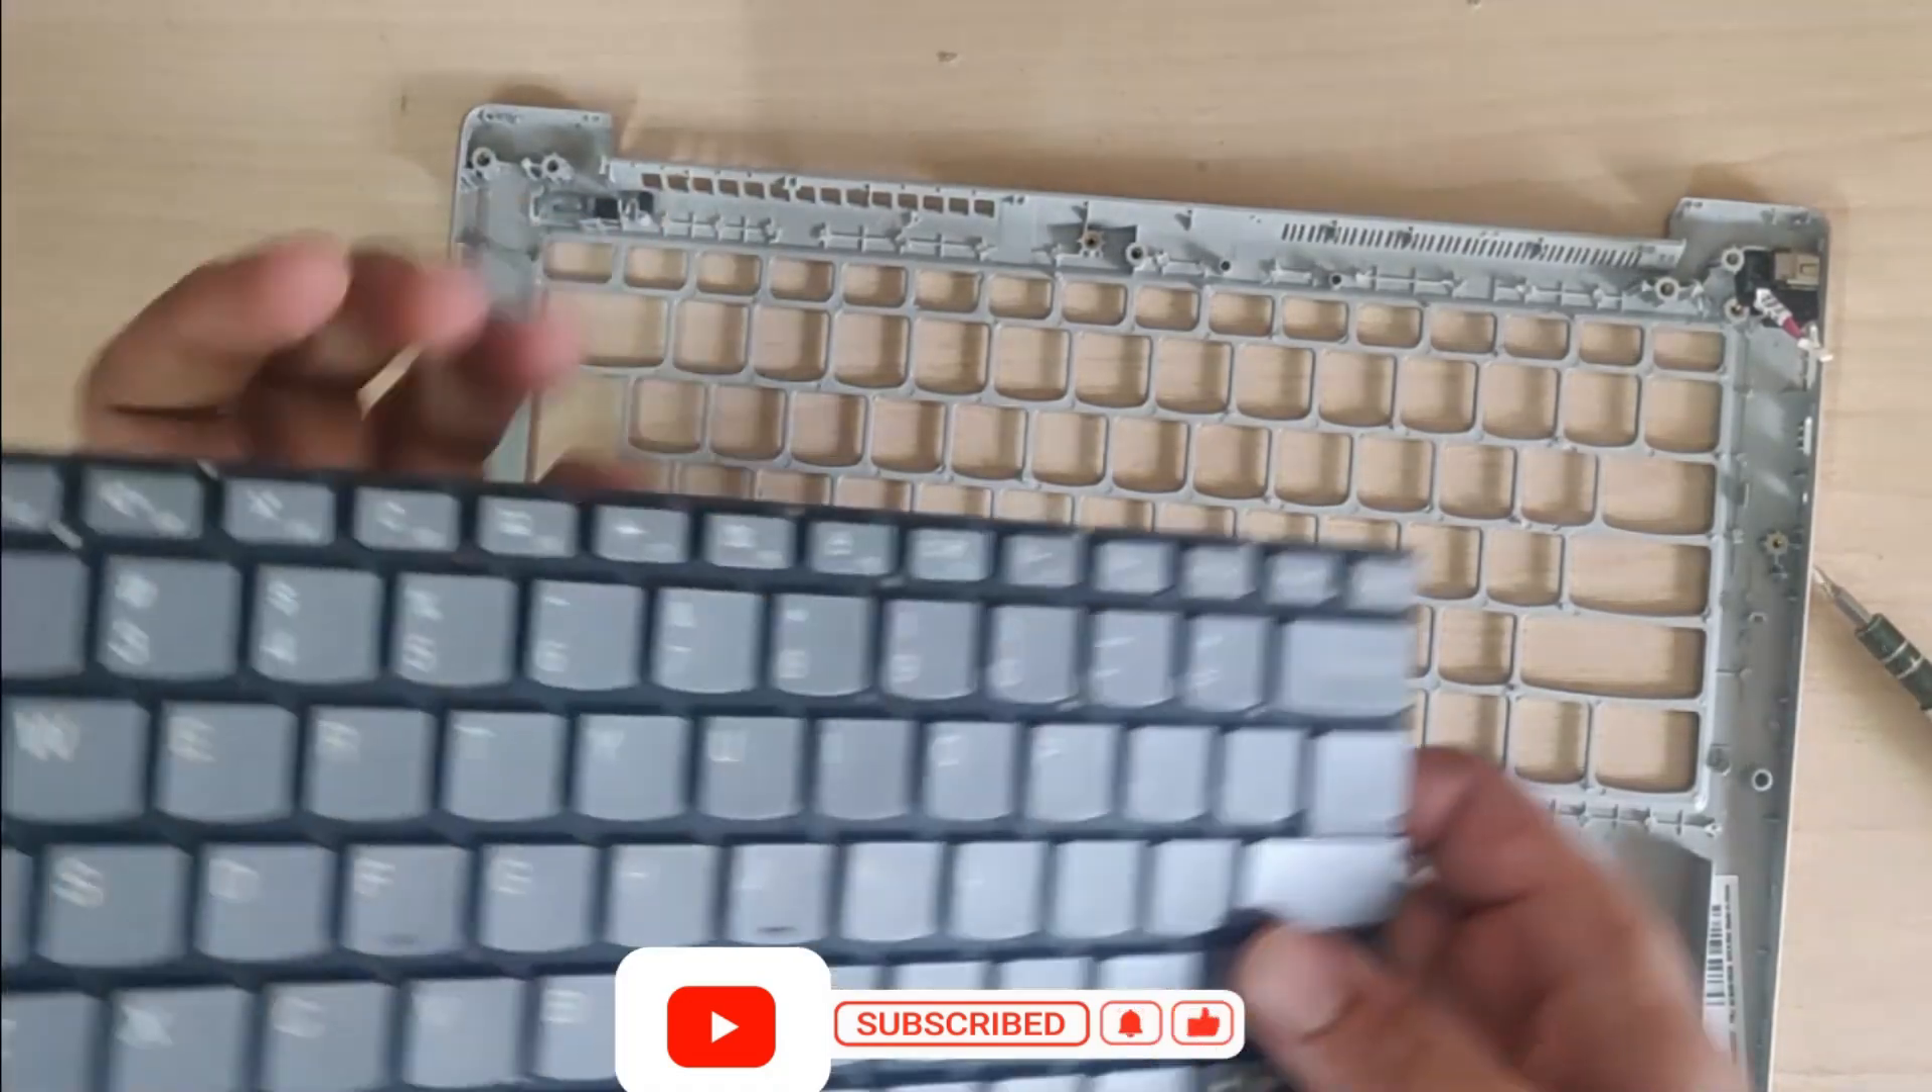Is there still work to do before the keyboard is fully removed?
No.